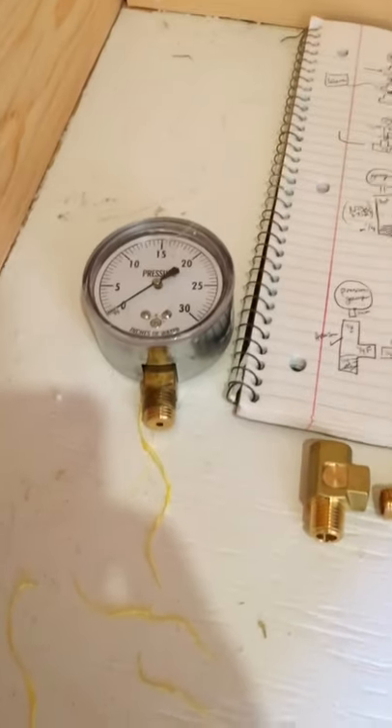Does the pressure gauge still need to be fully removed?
No.